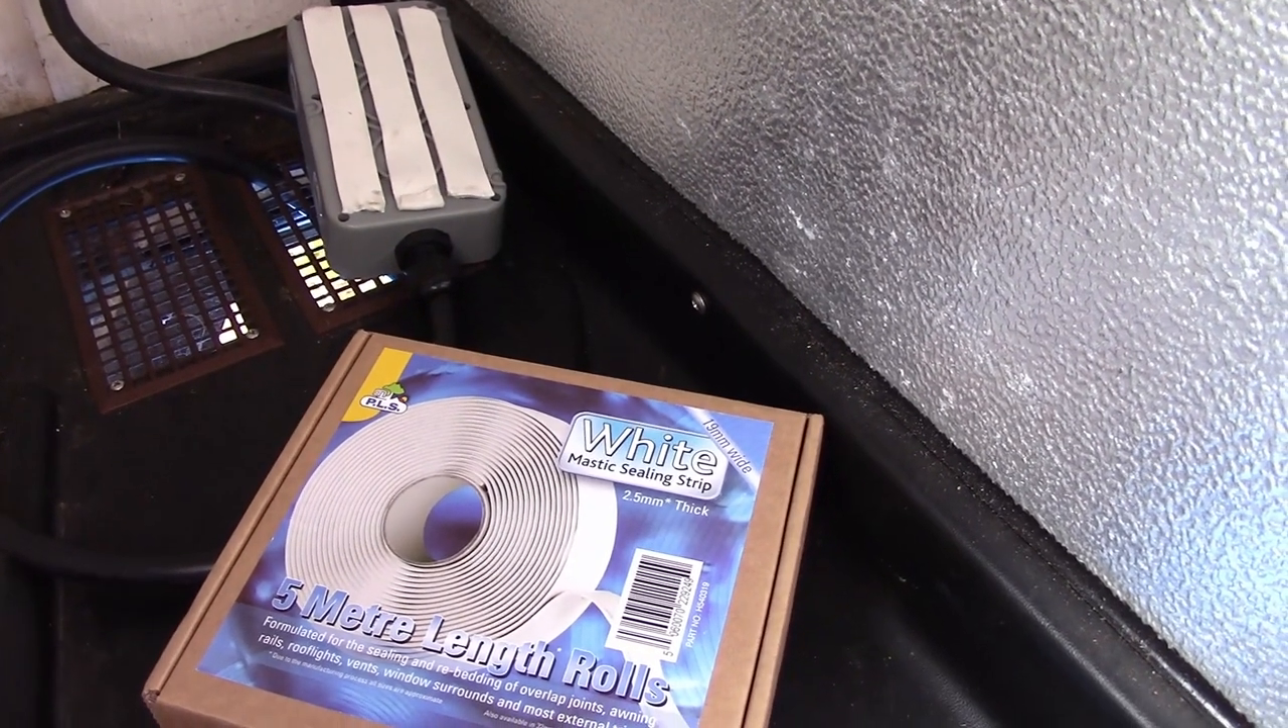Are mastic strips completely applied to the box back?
Yes.